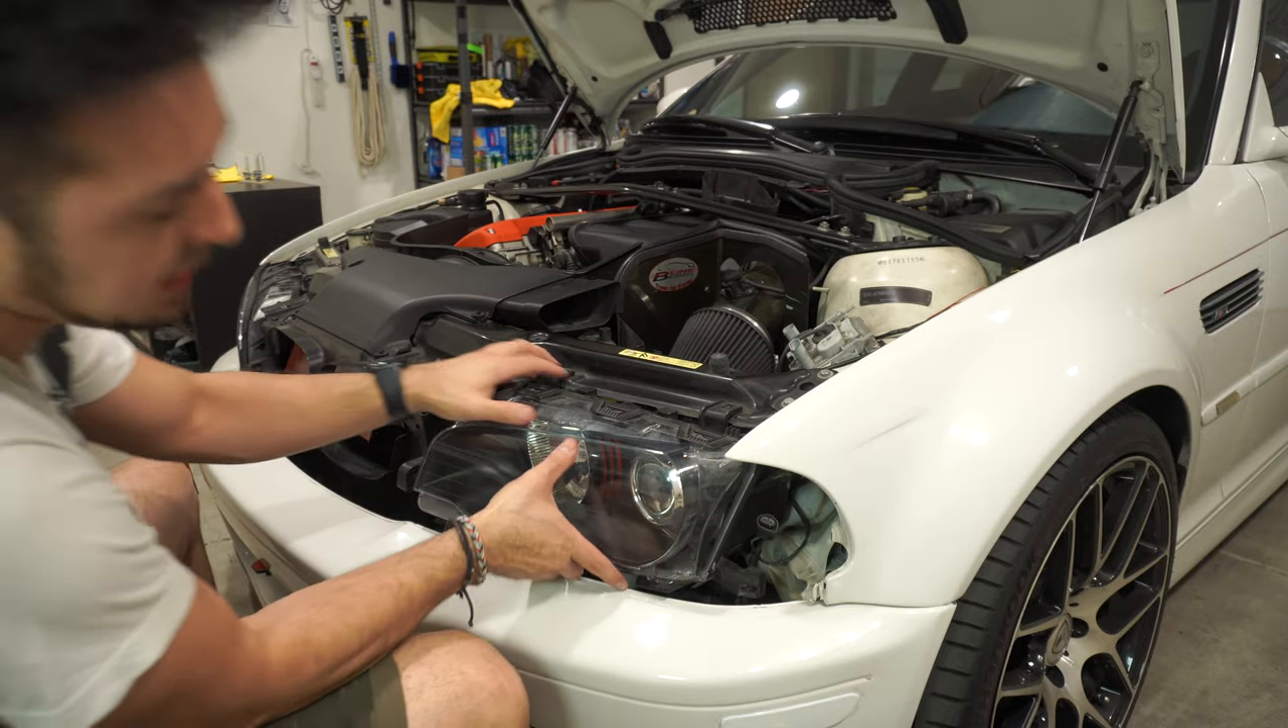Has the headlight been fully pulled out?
No.